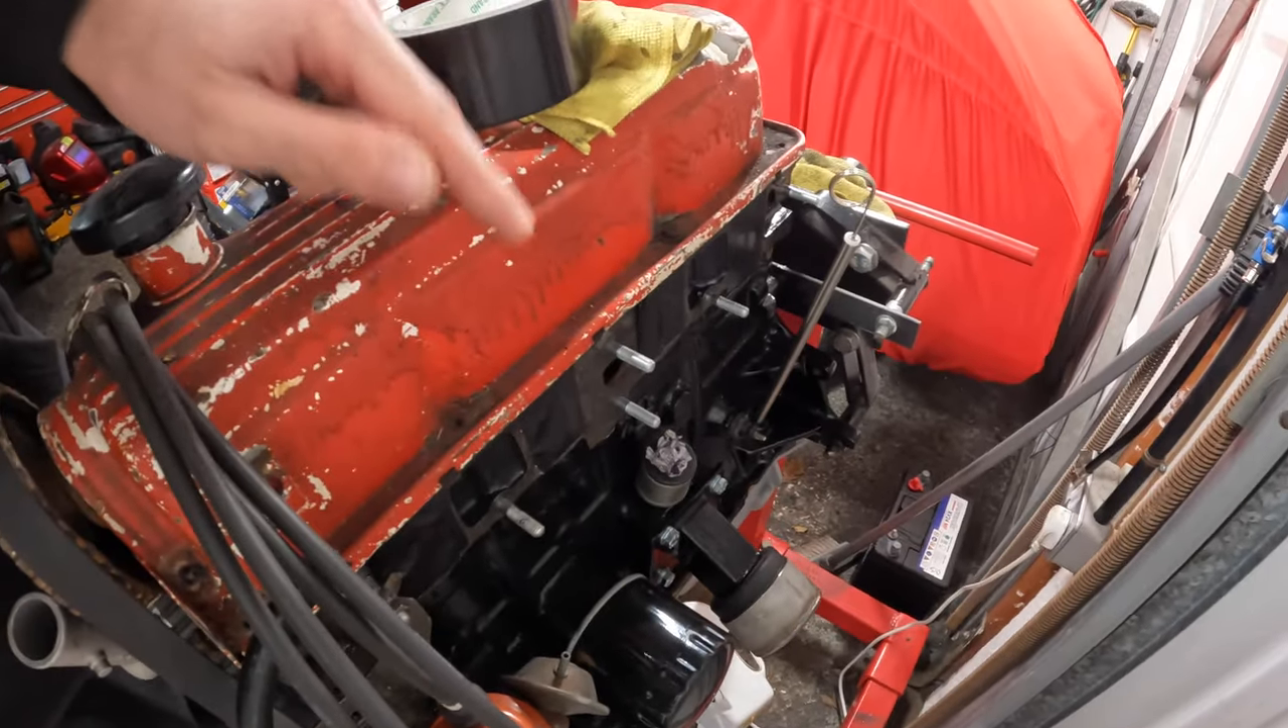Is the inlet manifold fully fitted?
No.